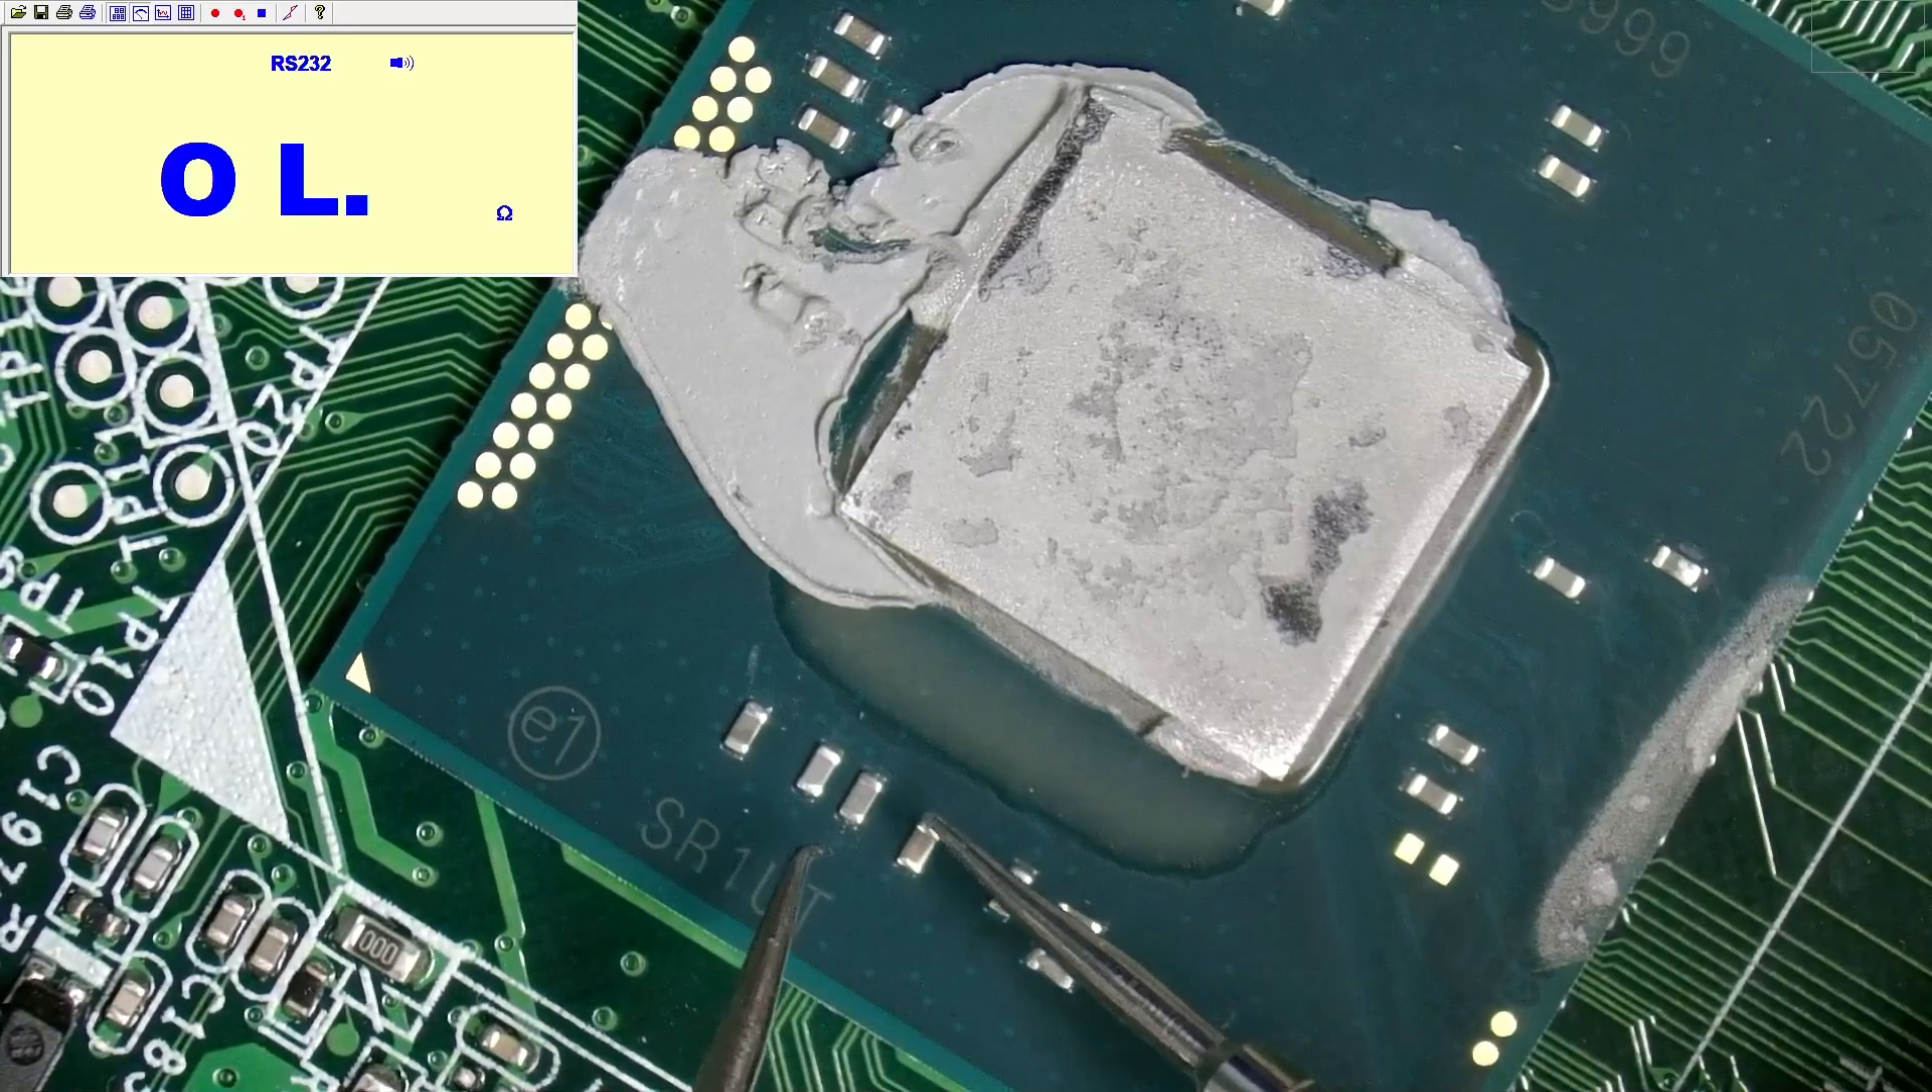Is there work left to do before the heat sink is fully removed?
No.